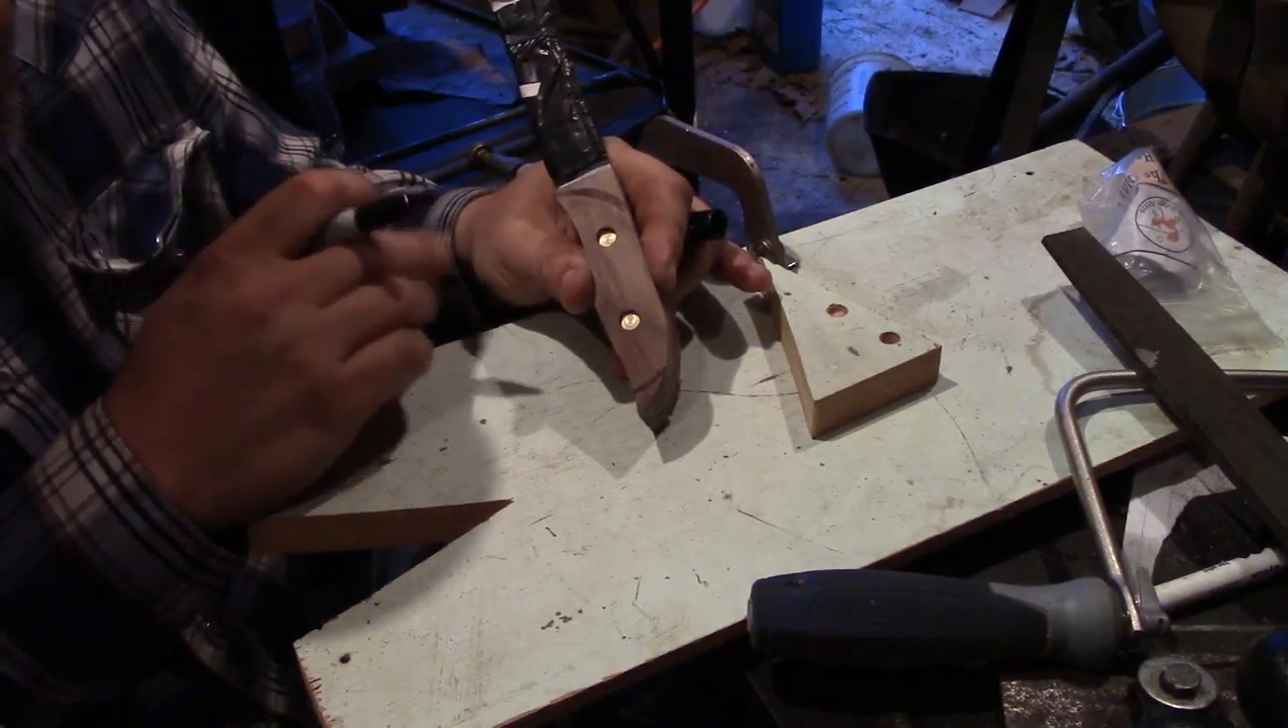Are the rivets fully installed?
Yes.